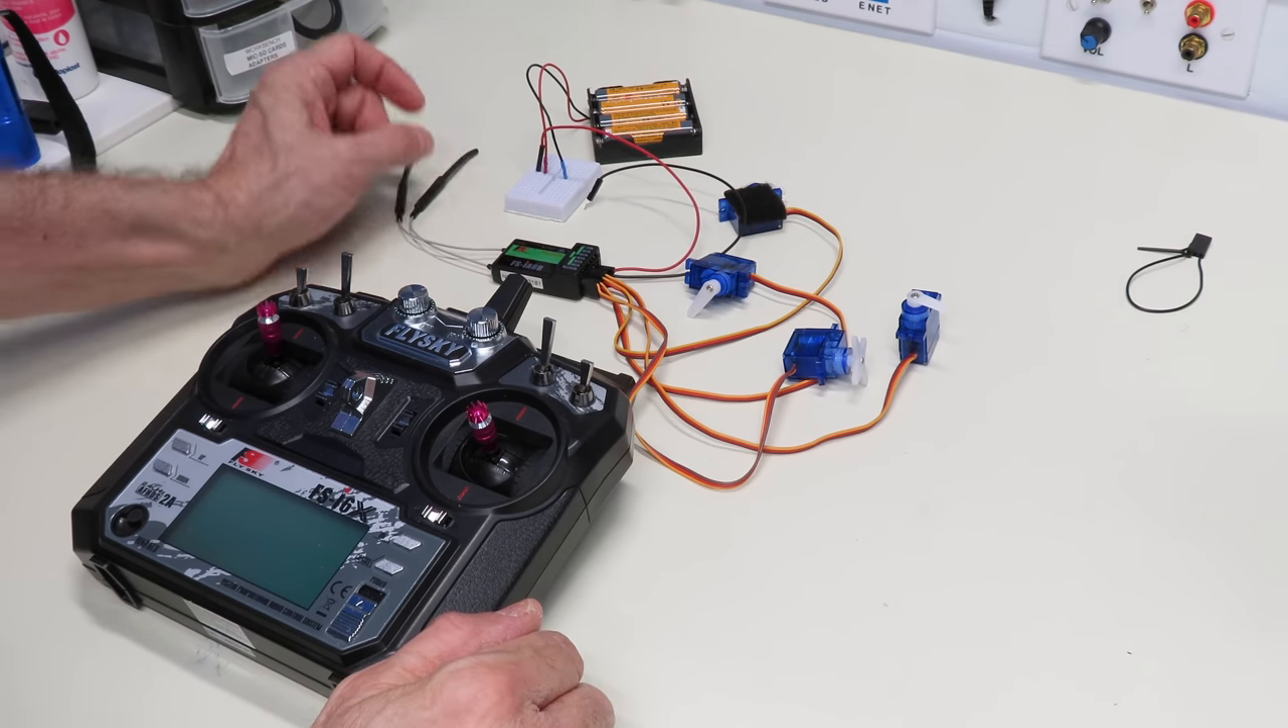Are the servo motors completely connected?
Yes.